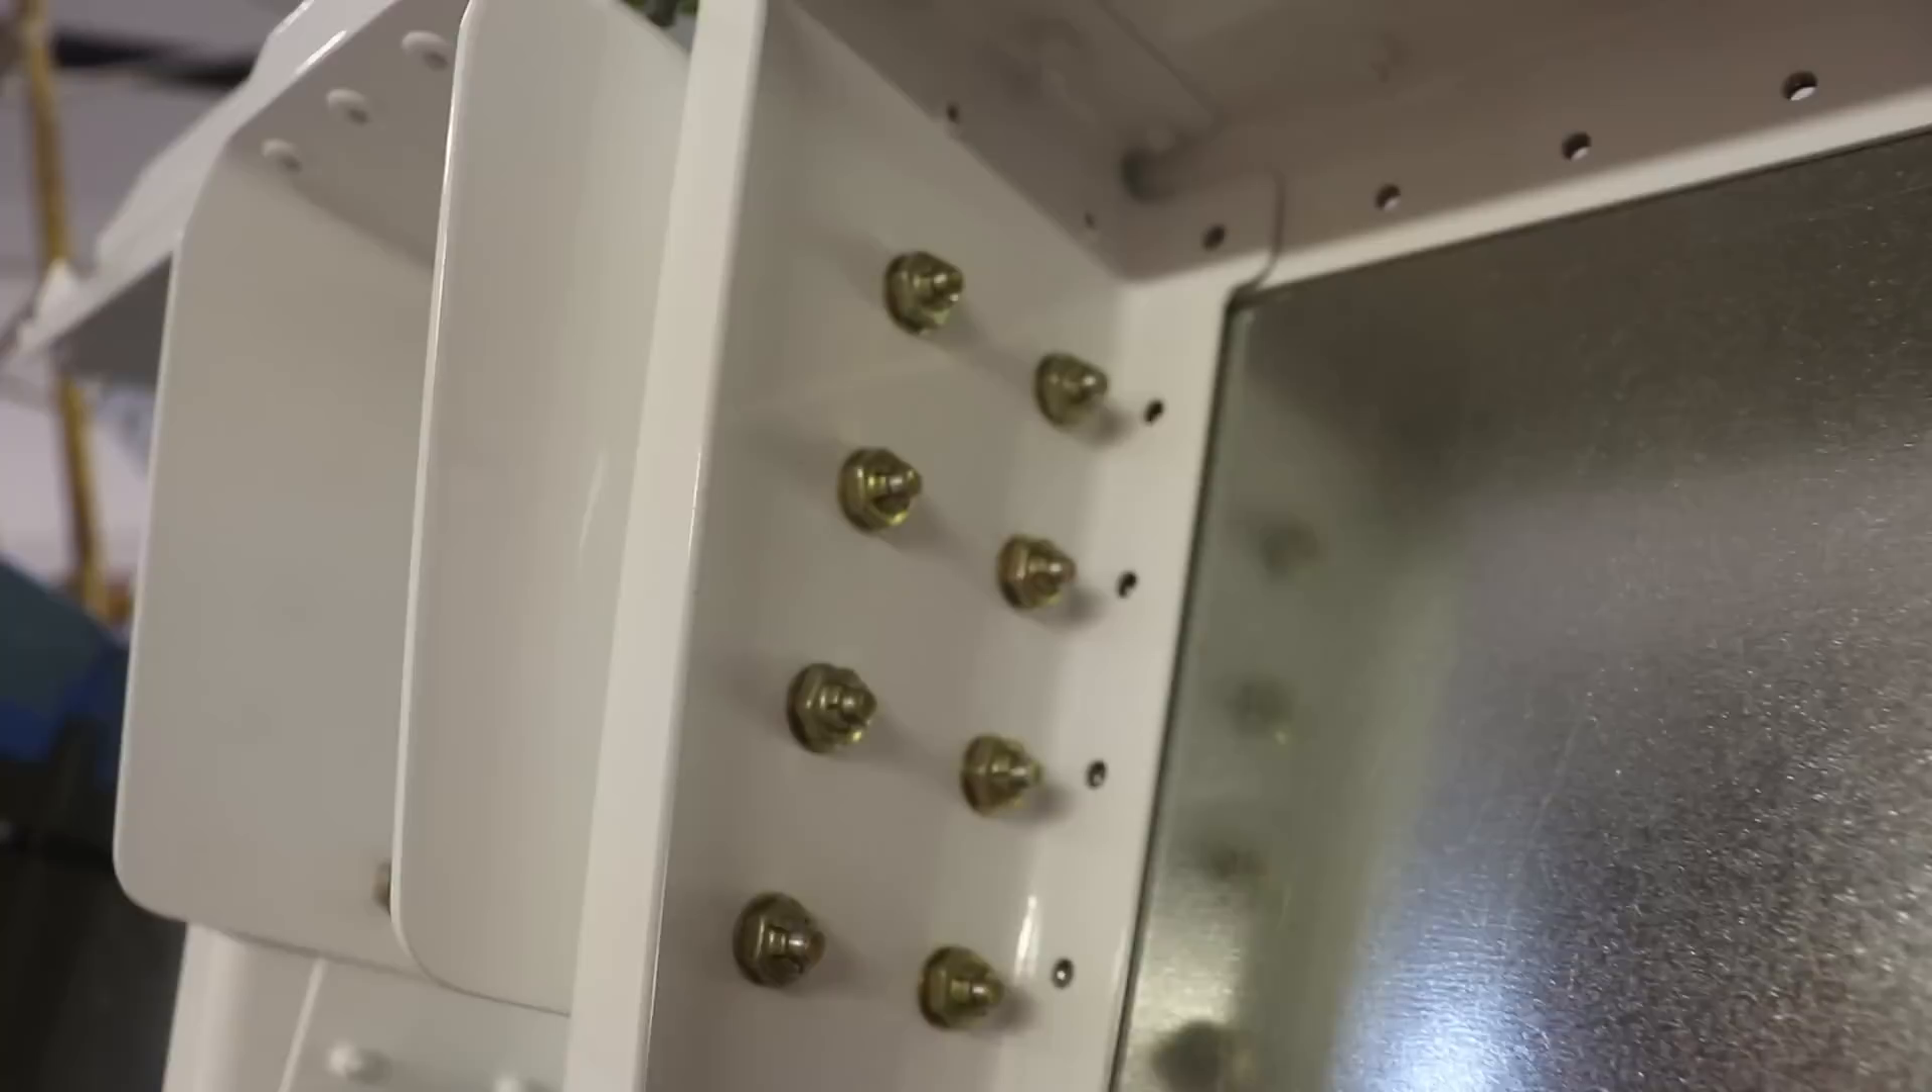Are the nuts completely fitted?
Yes.